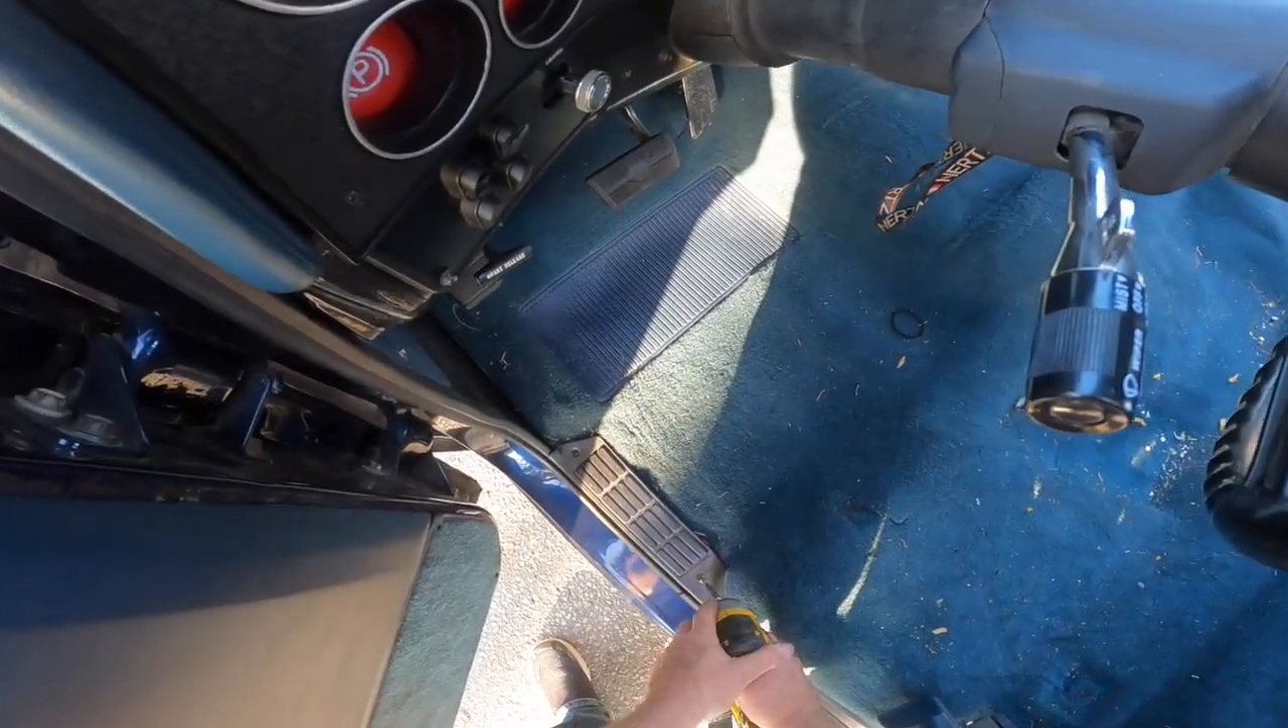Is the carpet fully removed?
No.